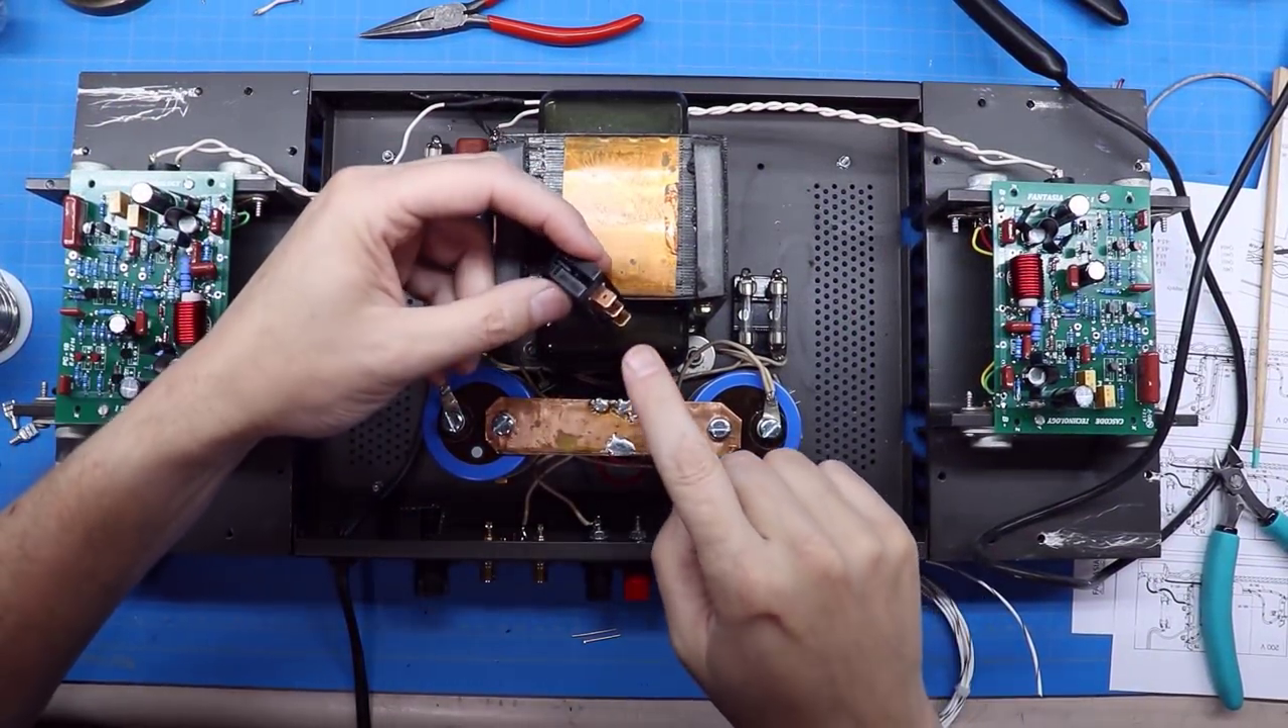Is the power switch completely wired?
No.